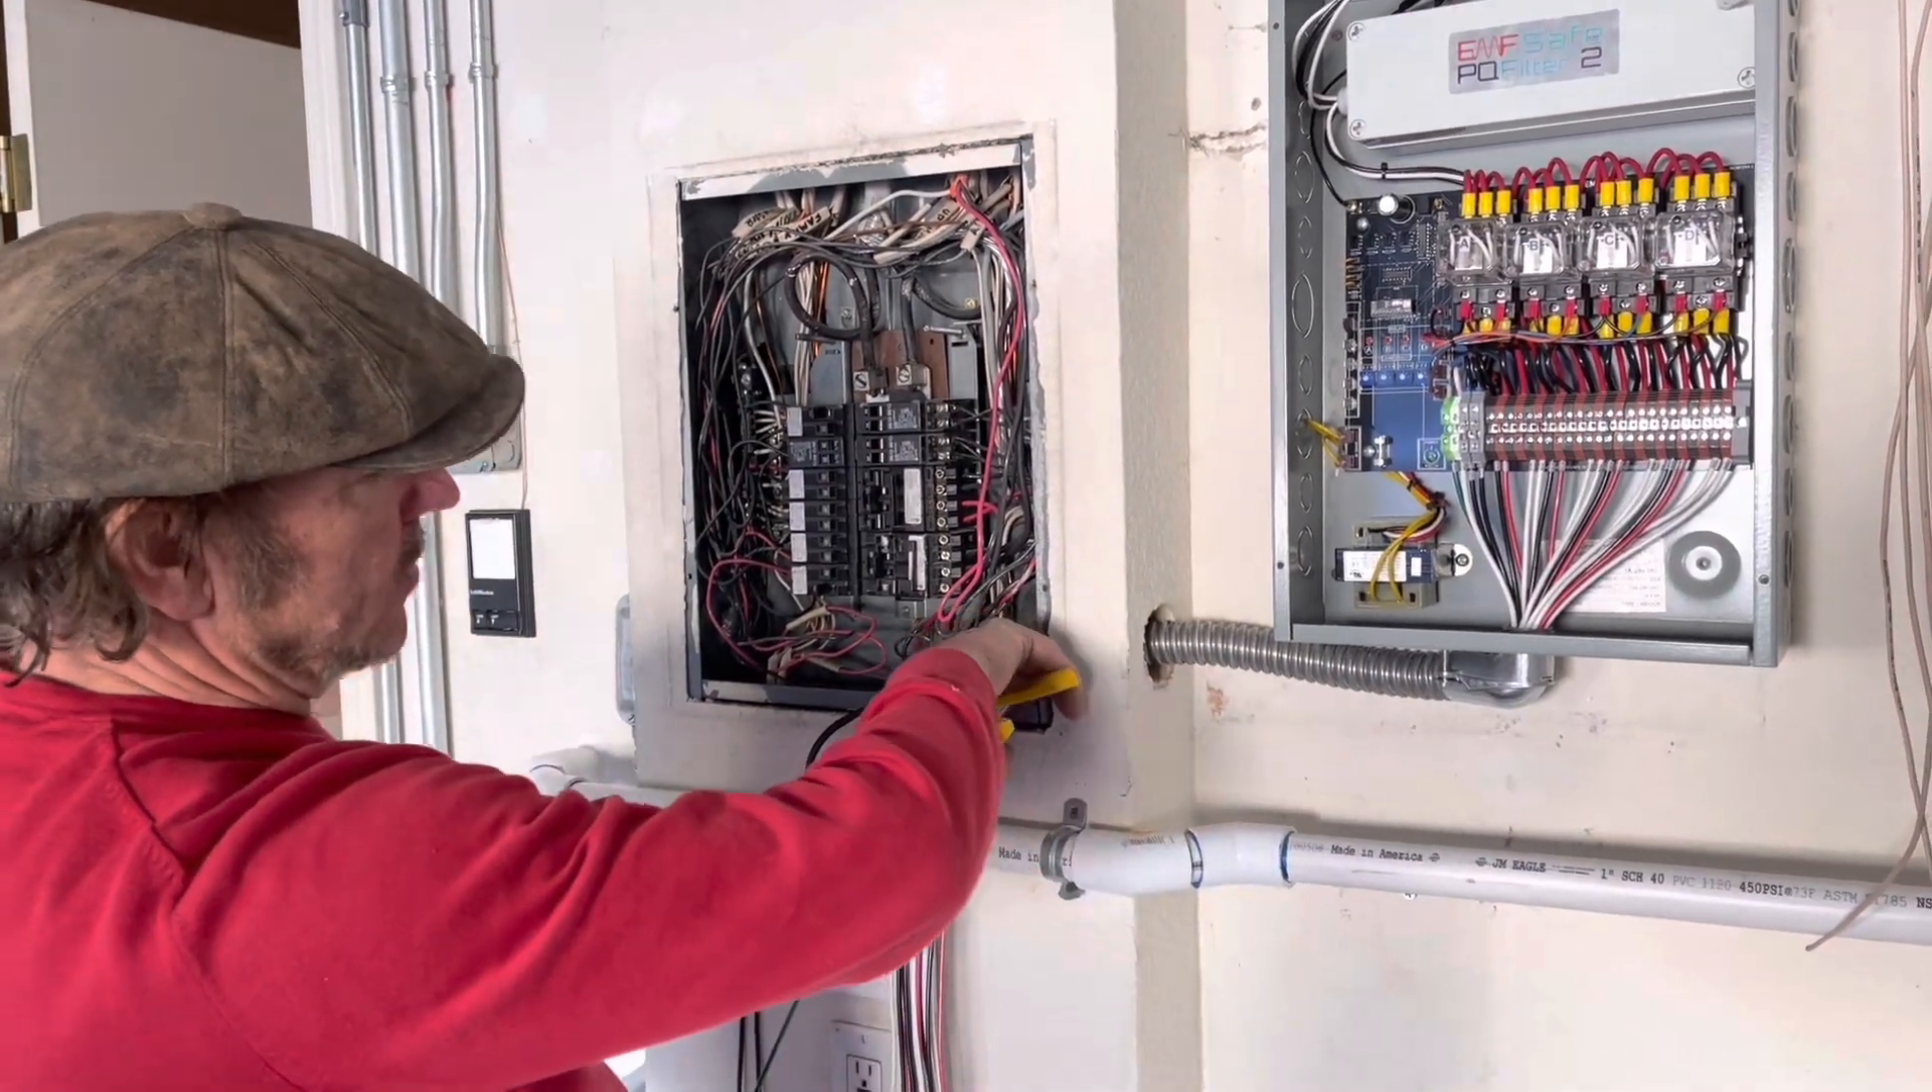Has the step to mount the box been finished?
Yes.